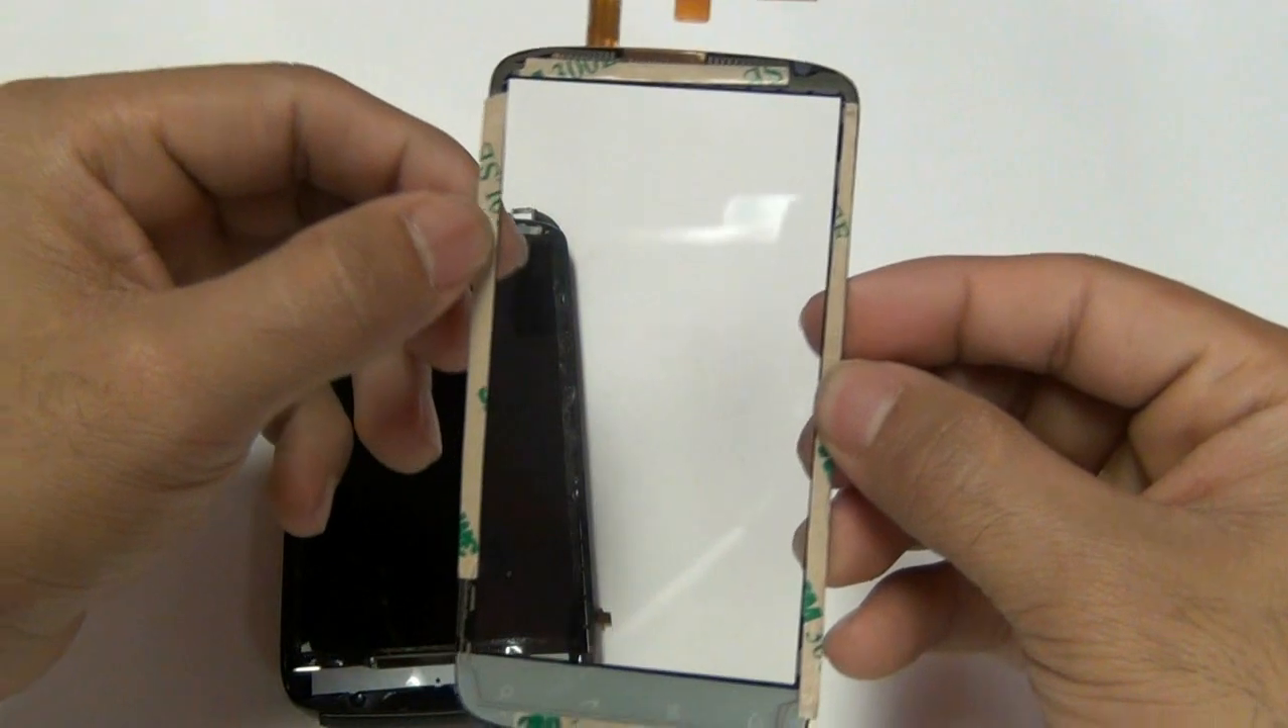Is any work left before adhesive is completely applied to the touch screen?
No.